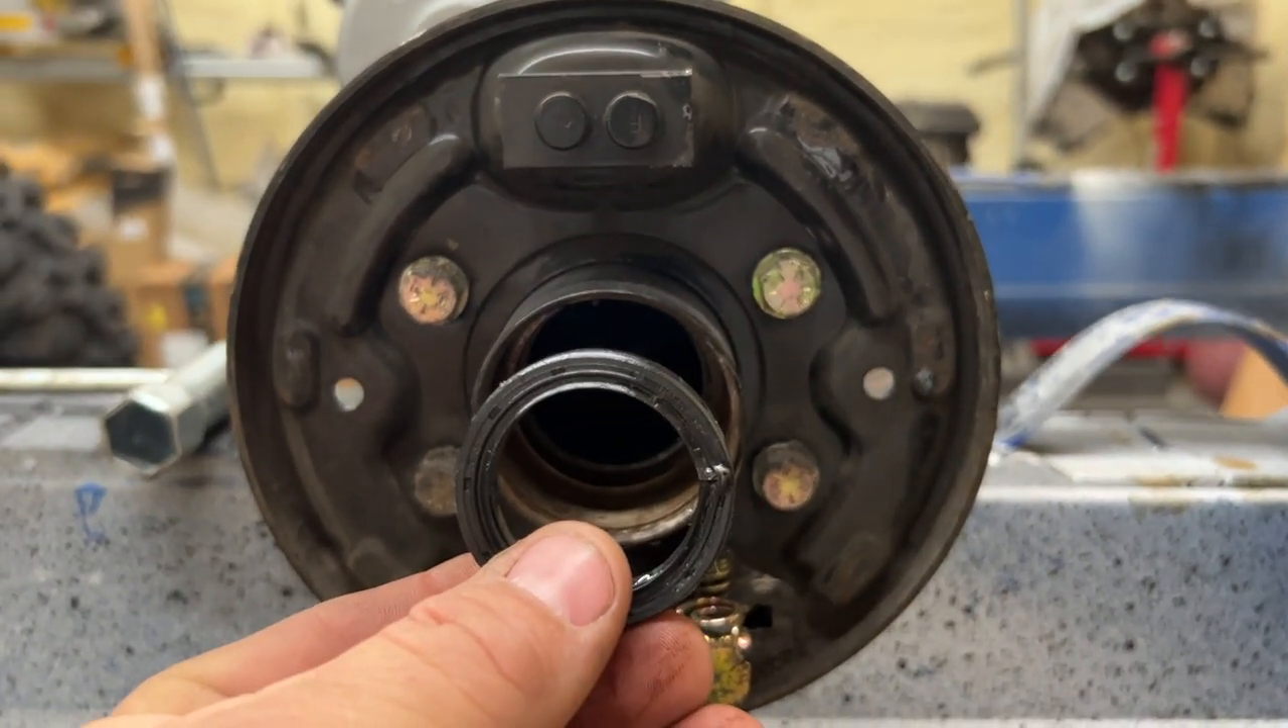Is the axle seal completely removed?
Yes.